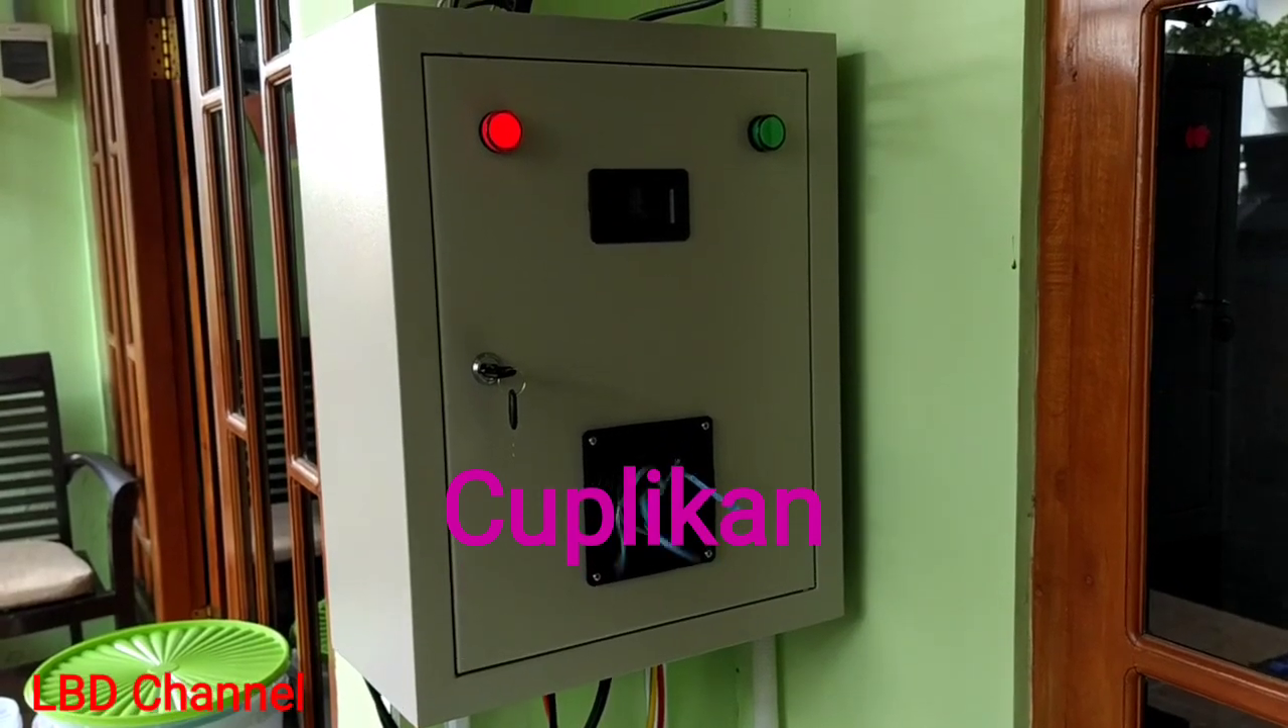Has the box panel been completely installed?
Yes.